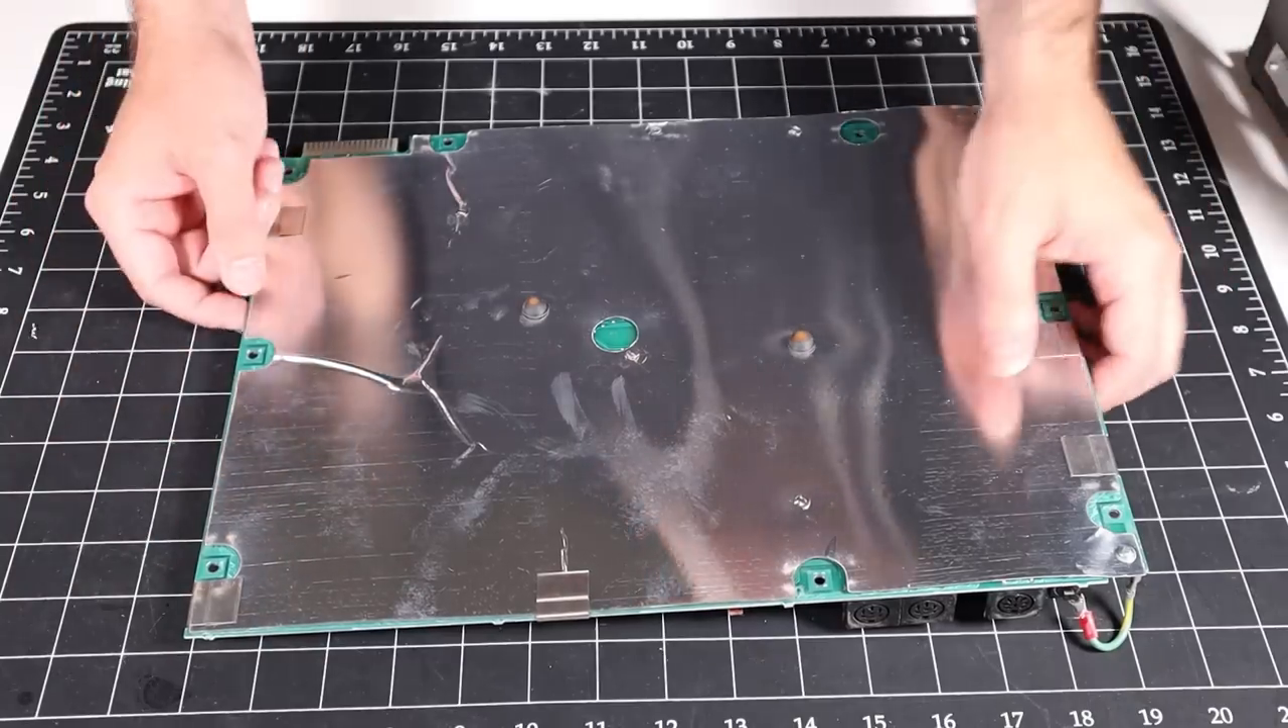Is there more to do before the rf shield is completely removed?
Yes.